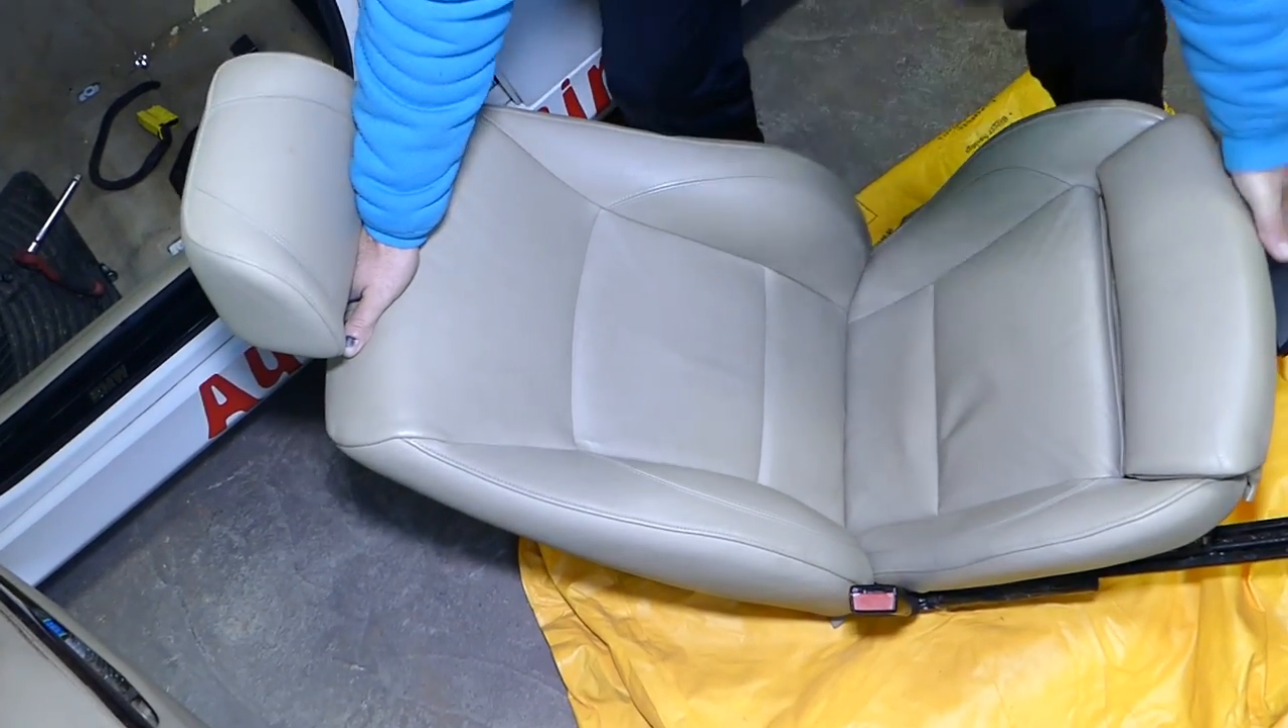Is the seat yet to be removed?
No.